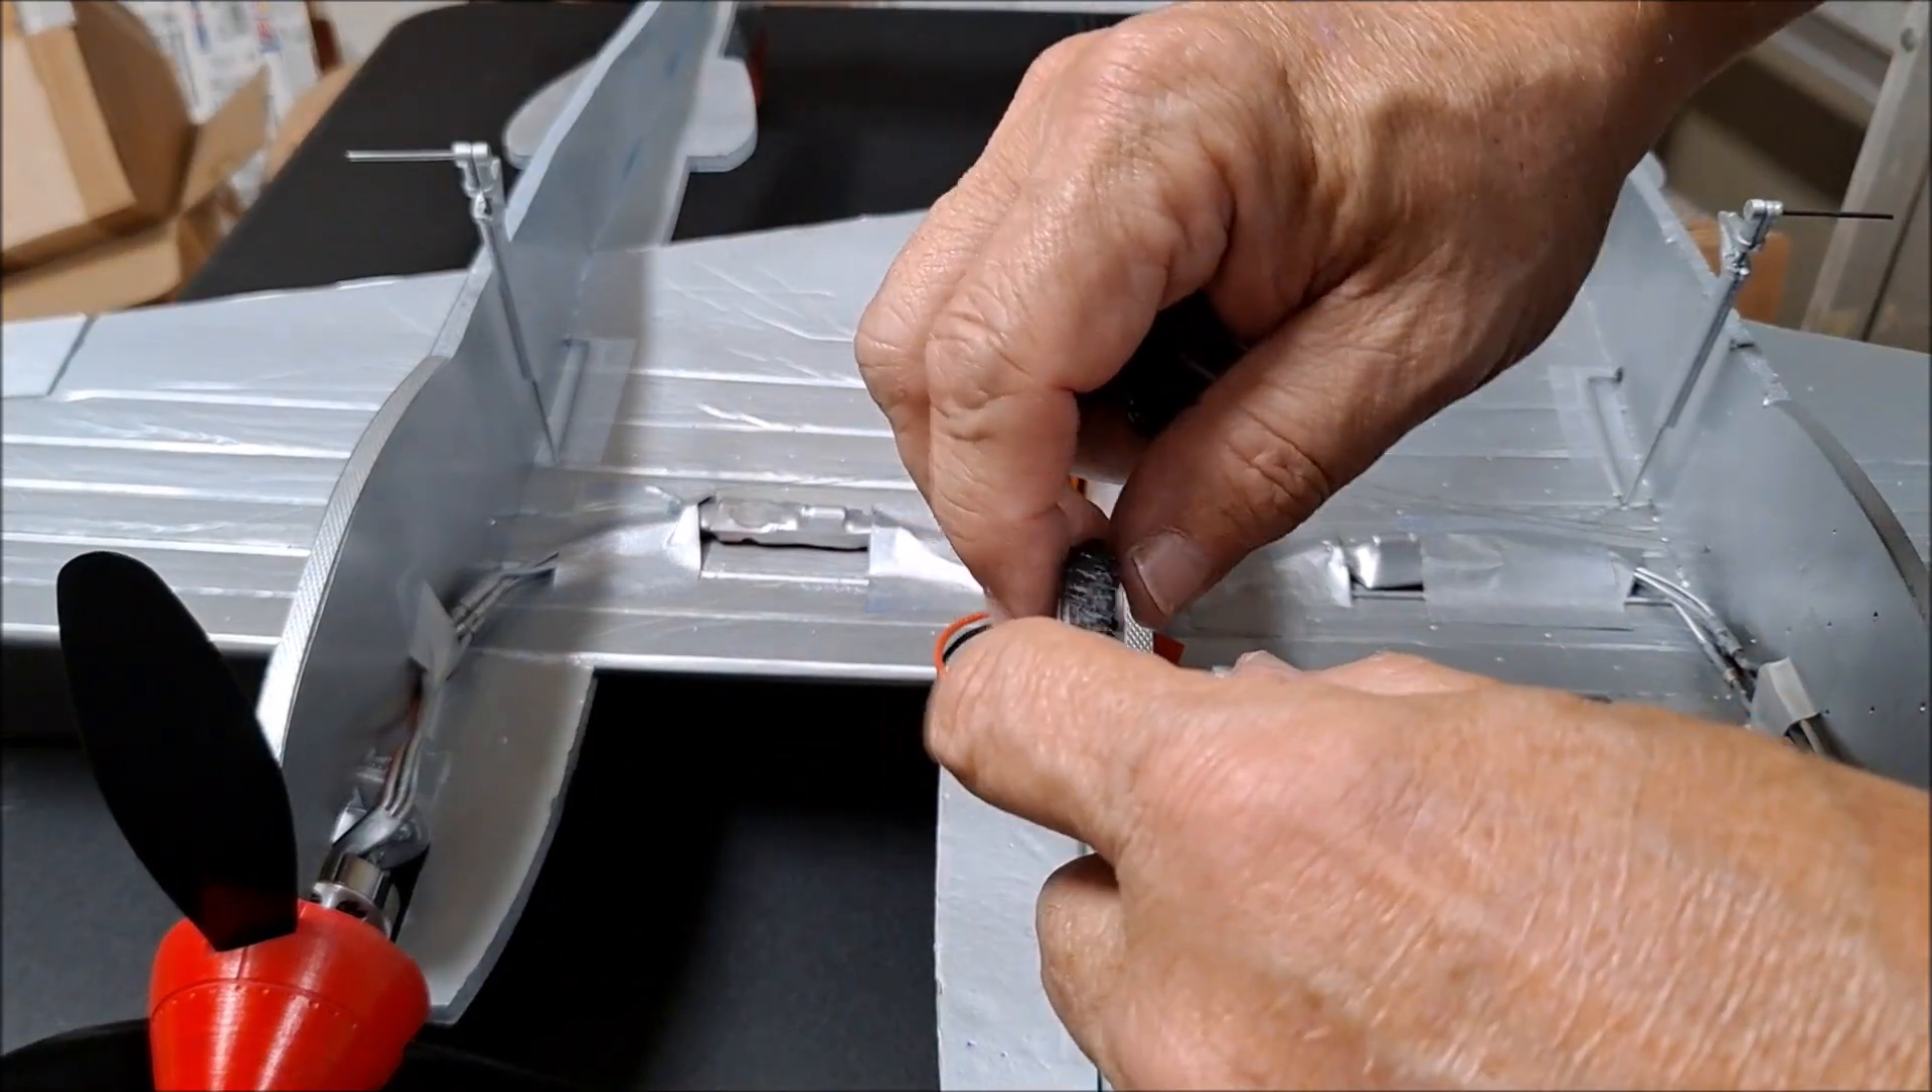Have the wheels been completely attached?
No.